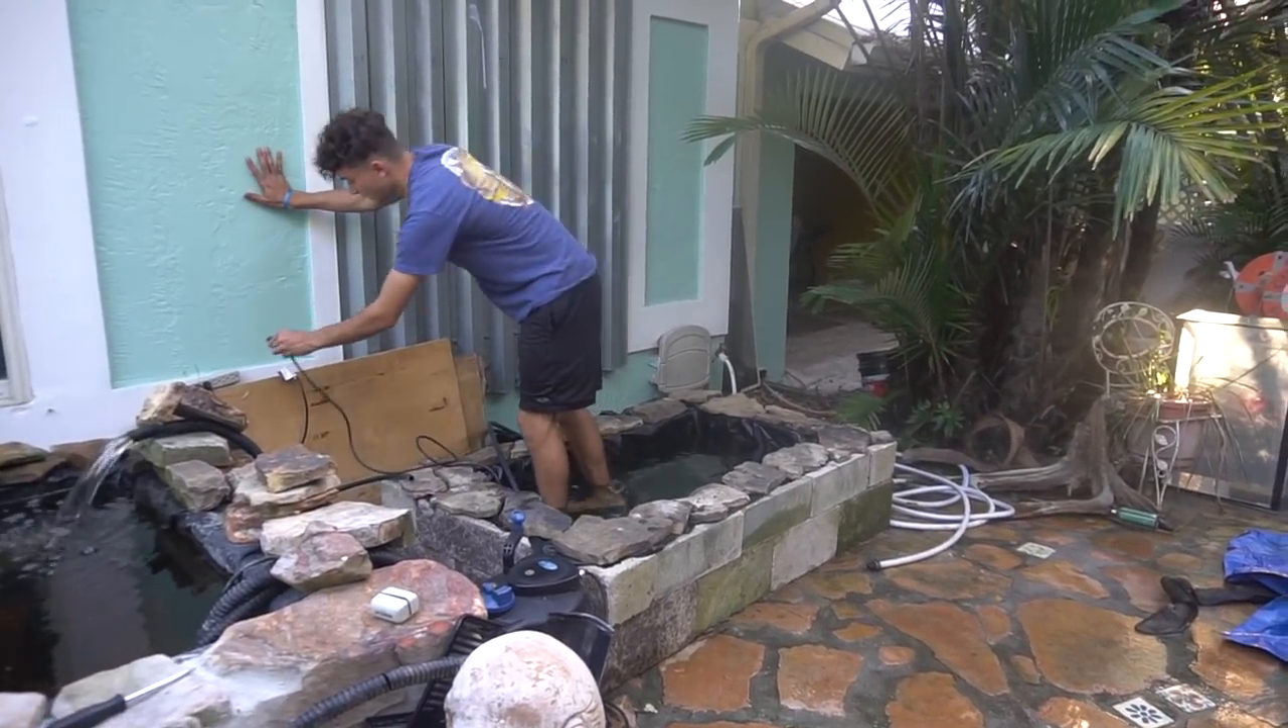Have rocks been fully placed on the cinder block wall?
Yes.